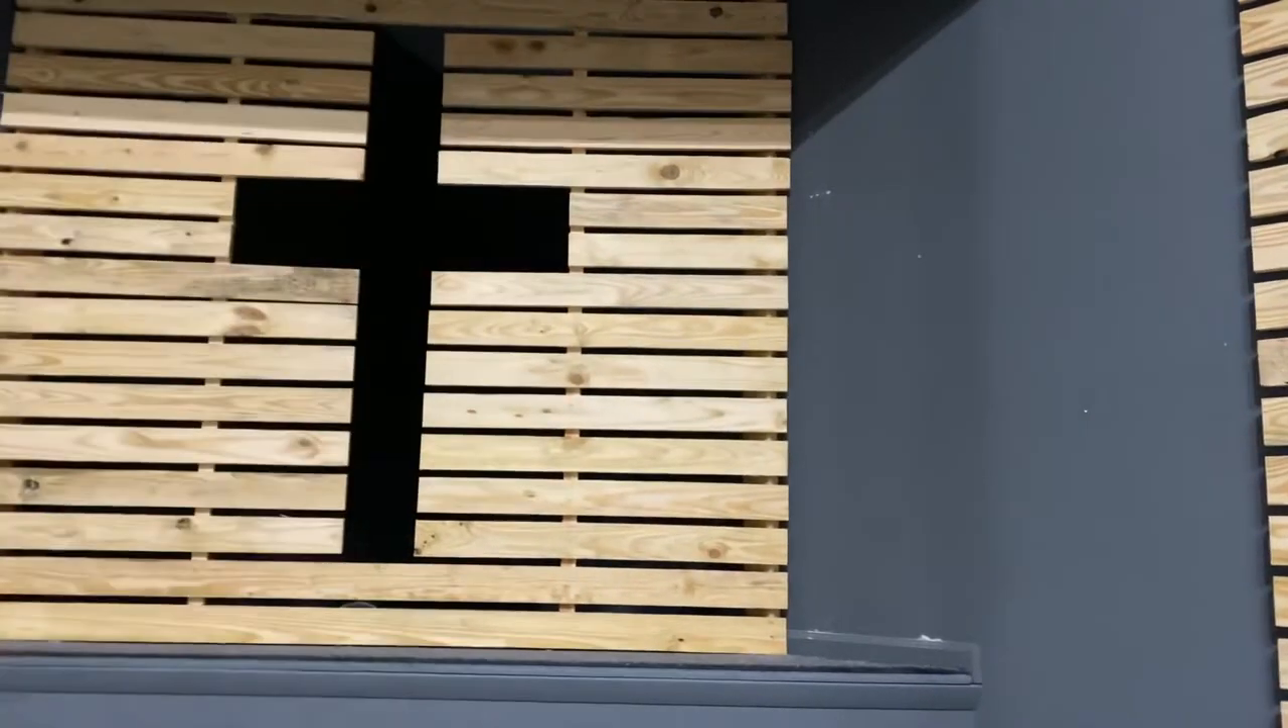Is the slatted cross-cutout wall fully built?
Yes.